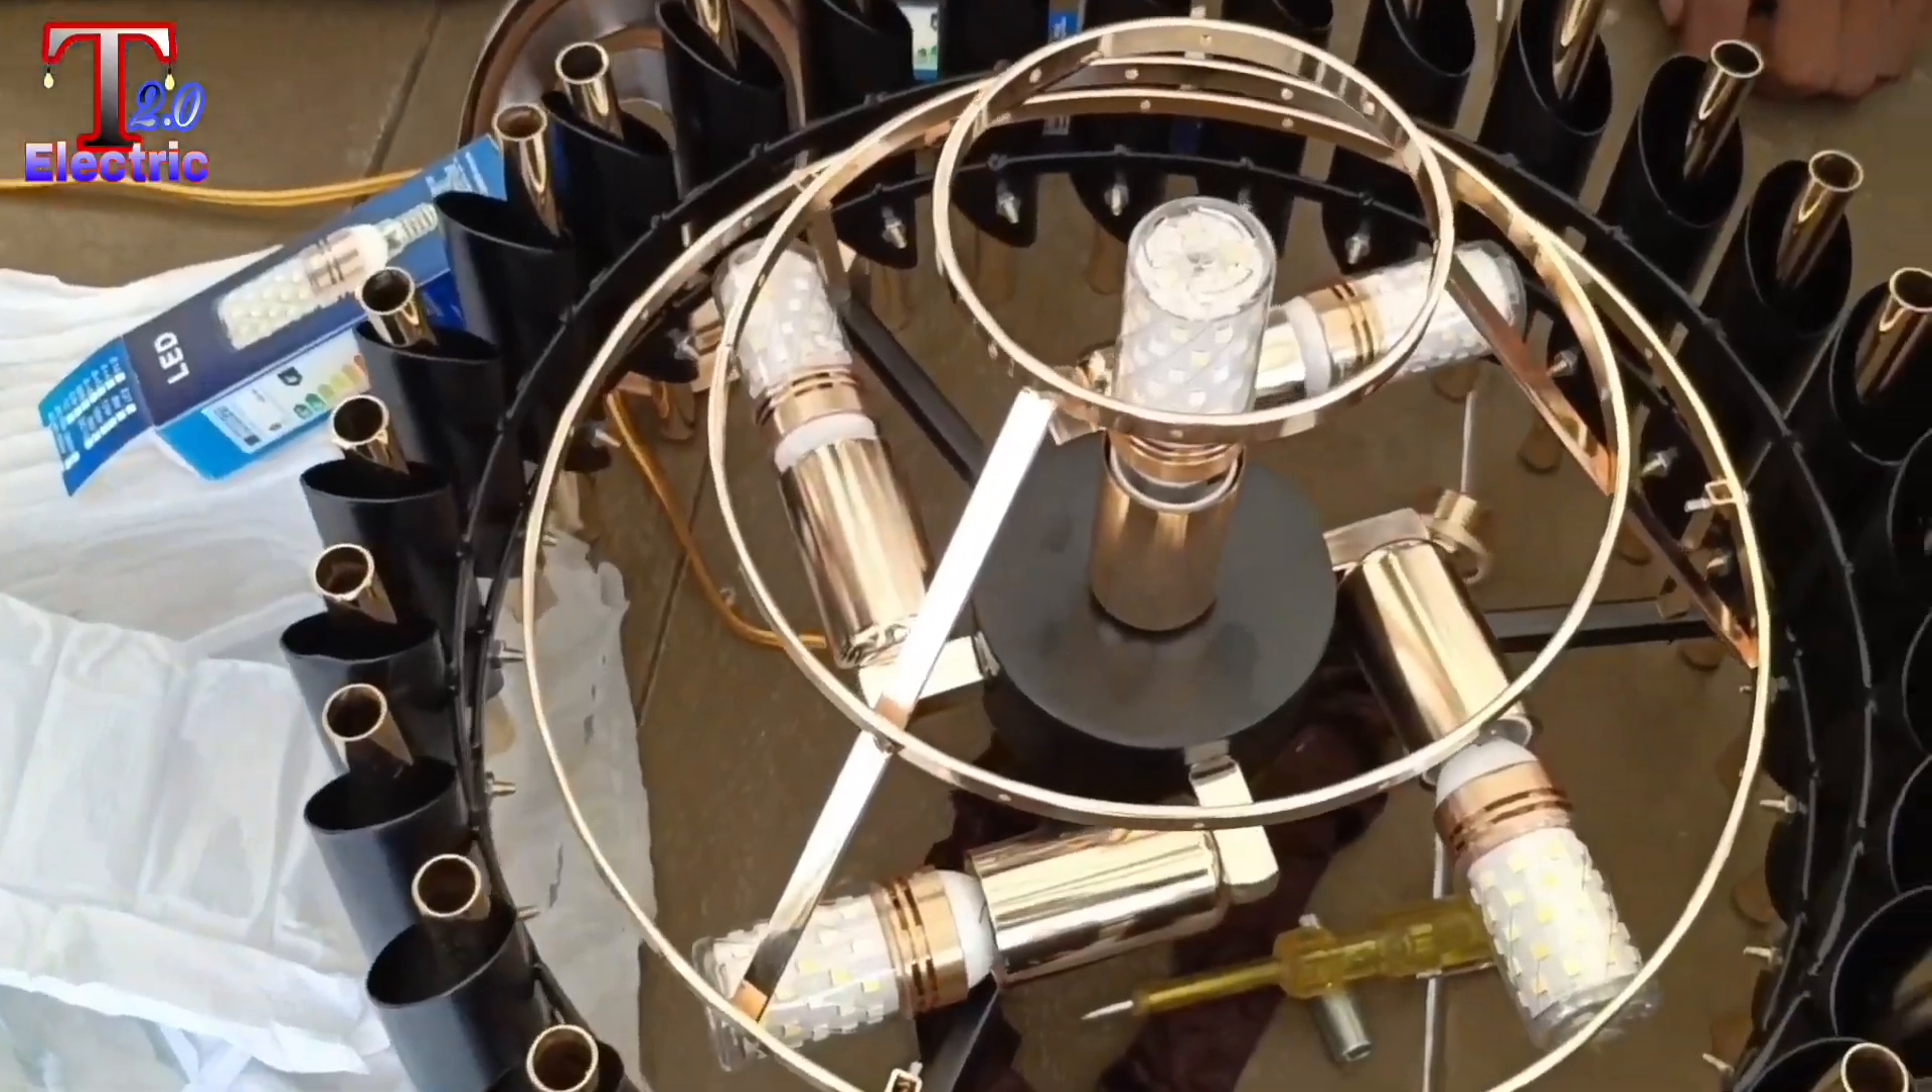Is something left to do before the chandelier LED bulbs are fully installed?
No.